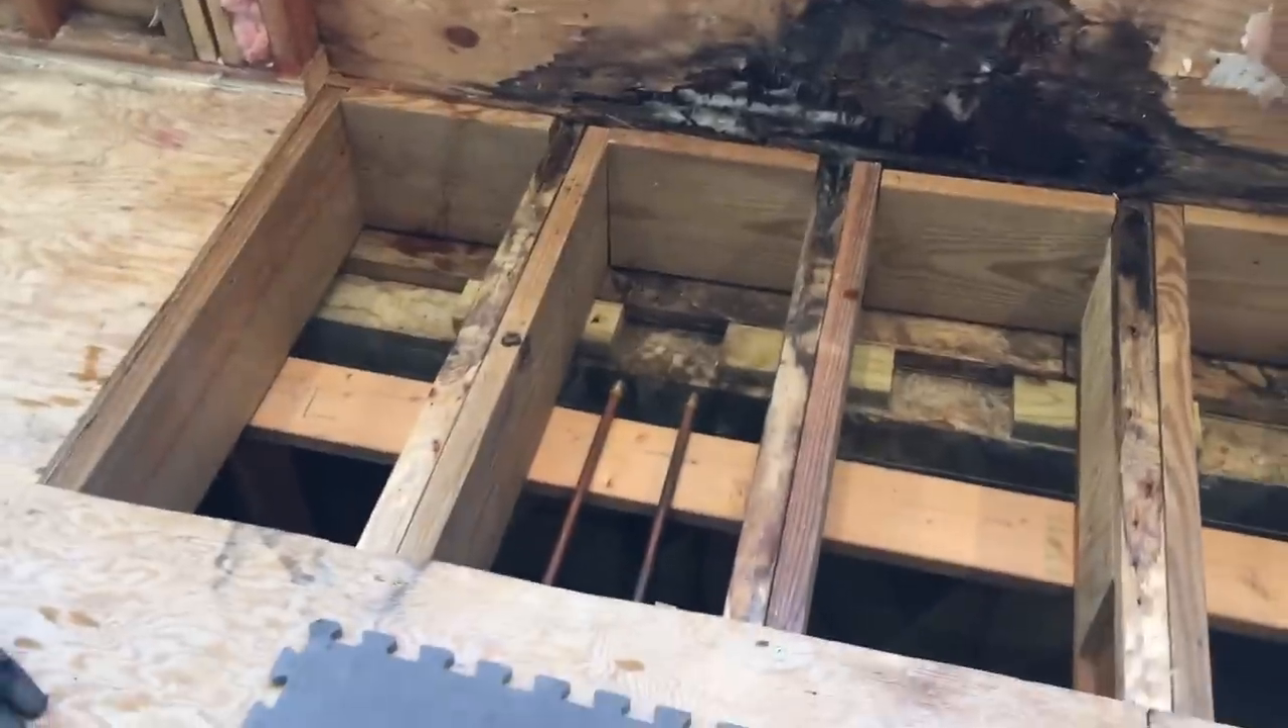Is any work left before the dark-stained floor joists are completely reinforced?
No.